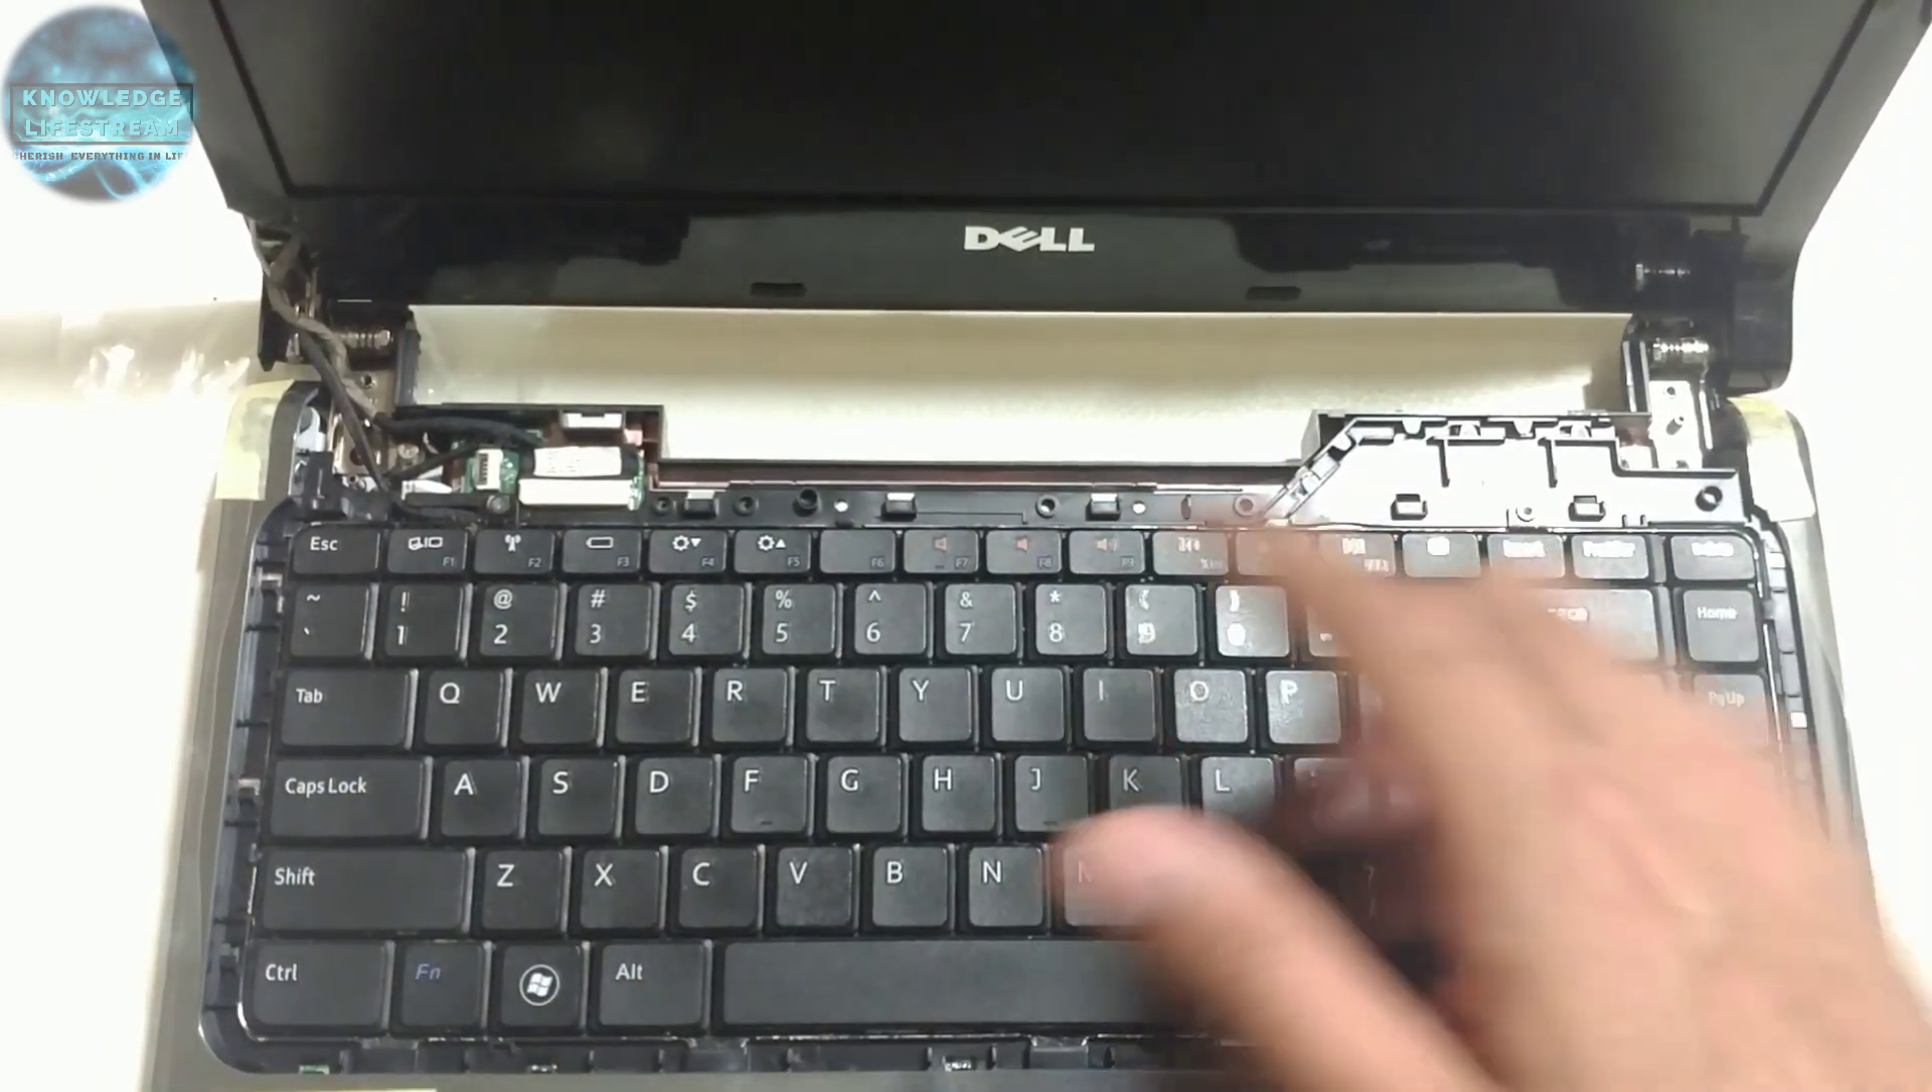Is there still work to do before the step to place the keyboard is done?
No.